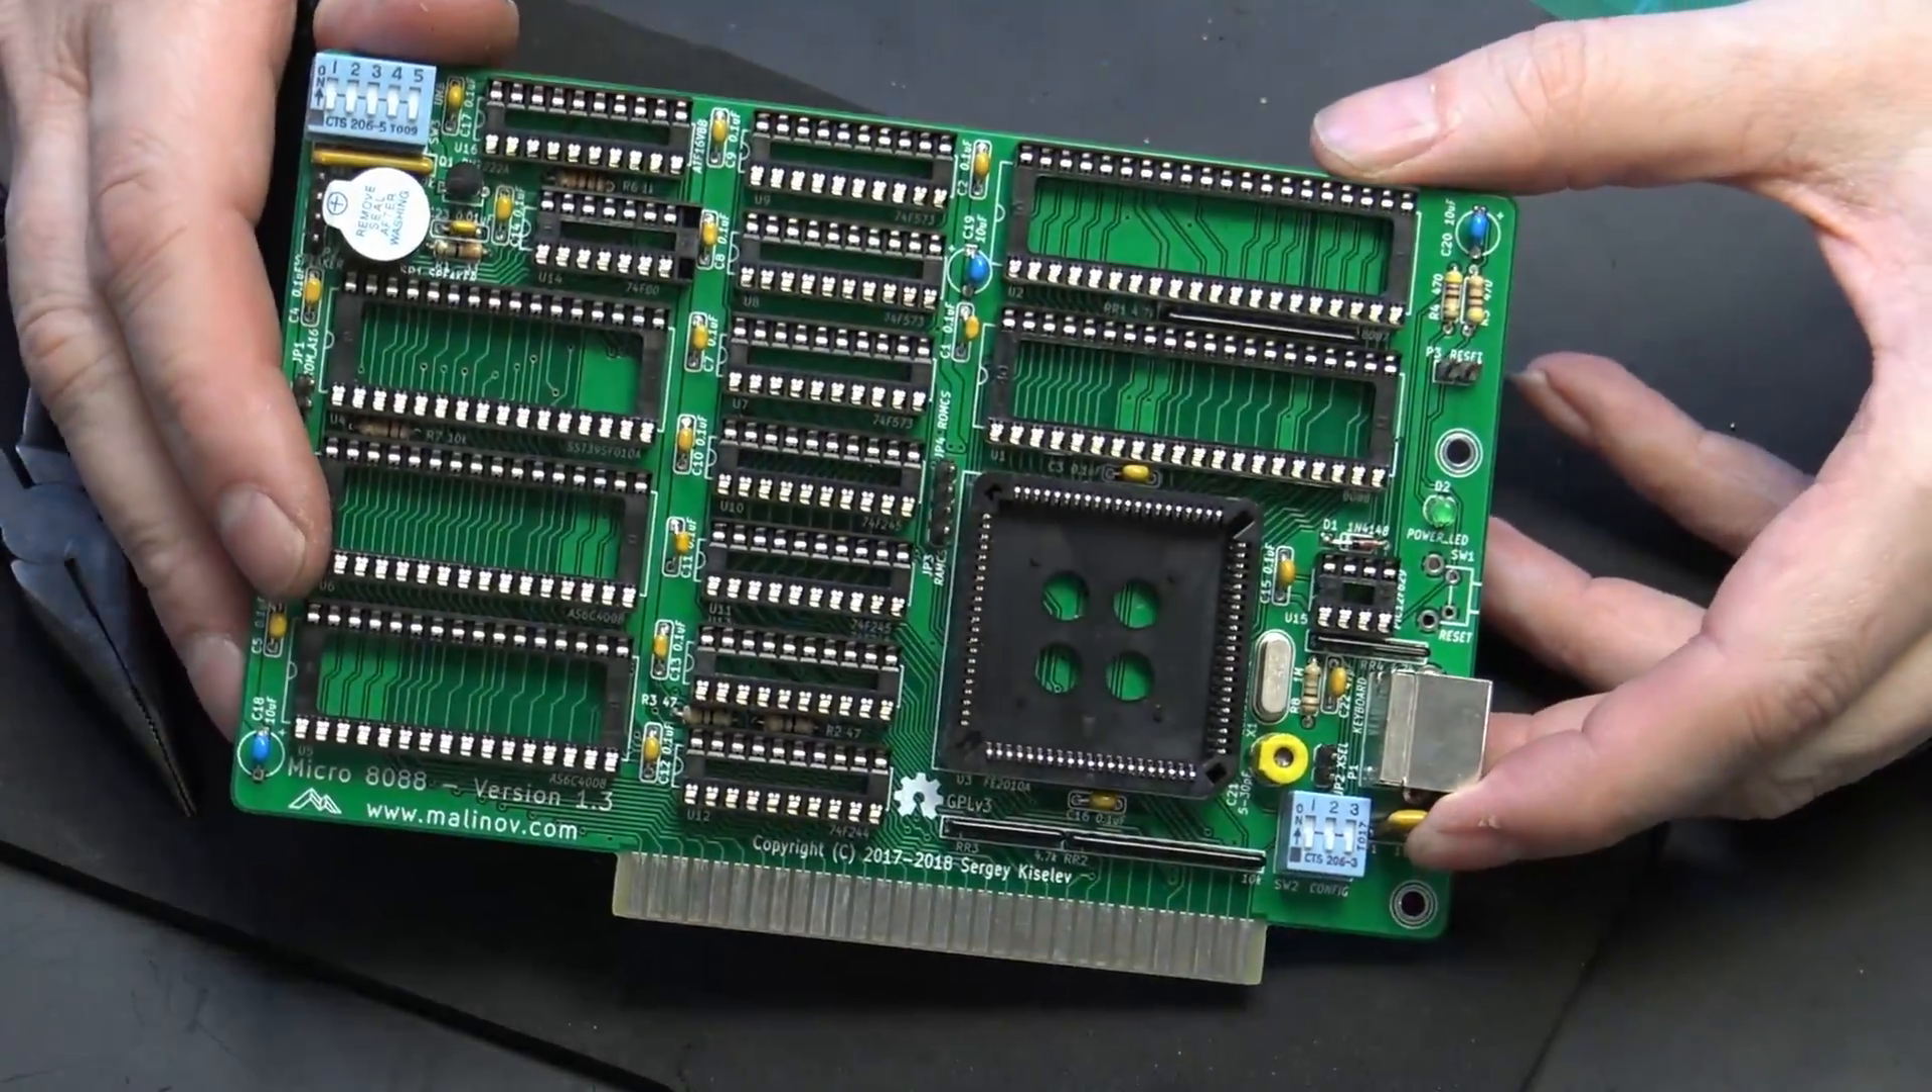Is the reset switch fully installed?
No.